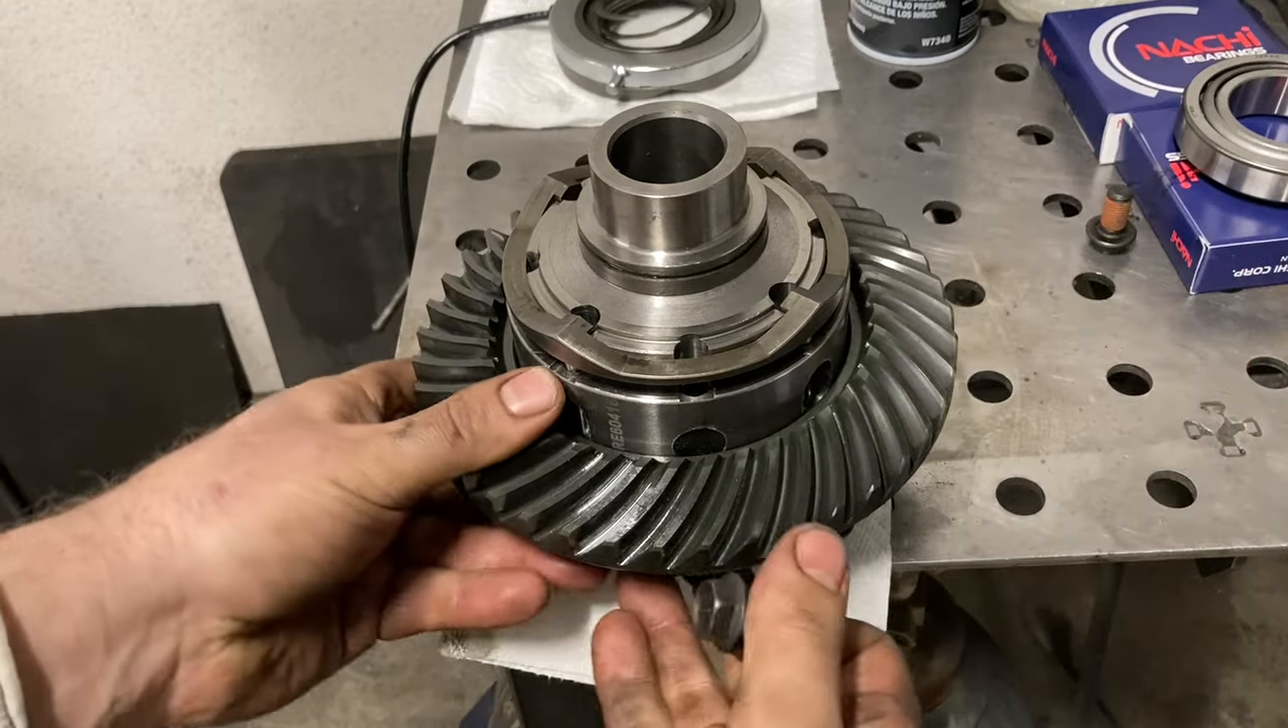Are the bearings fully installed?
No.